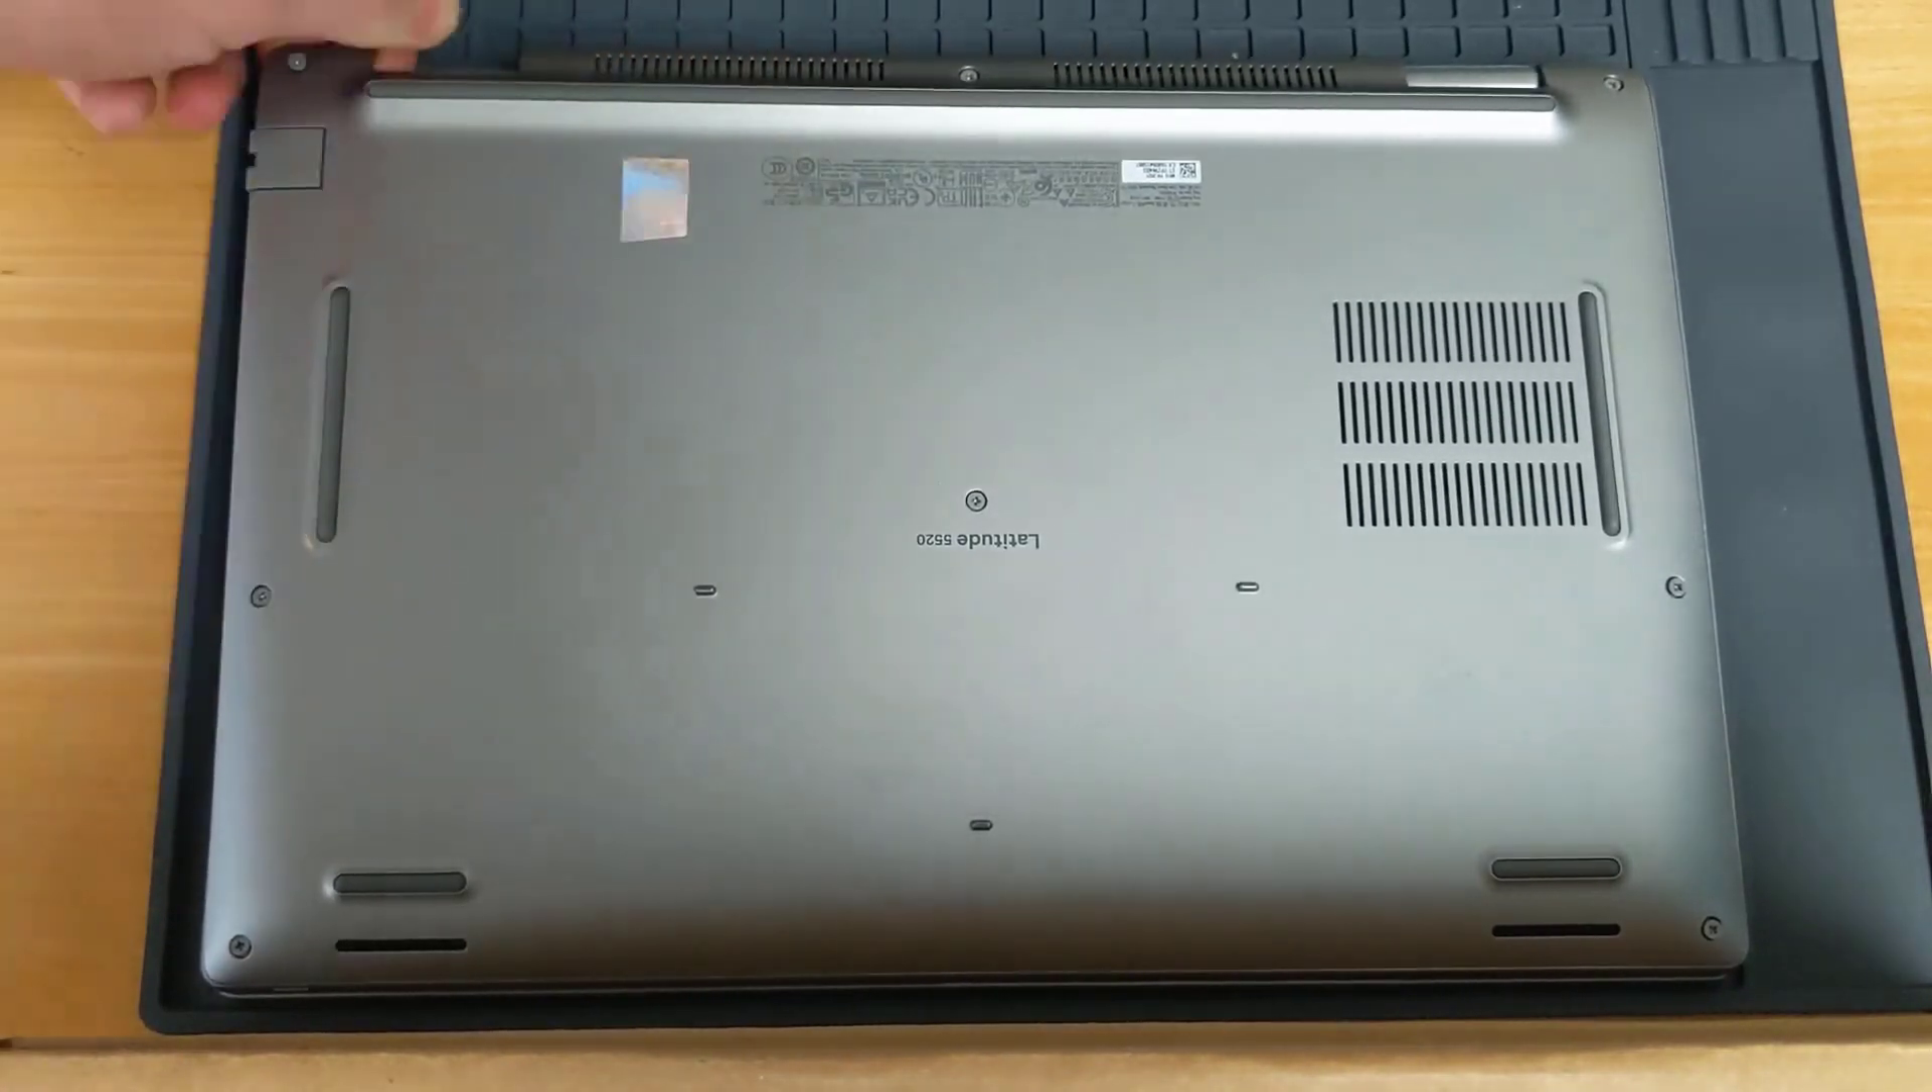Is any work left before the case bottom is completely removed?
Yes.